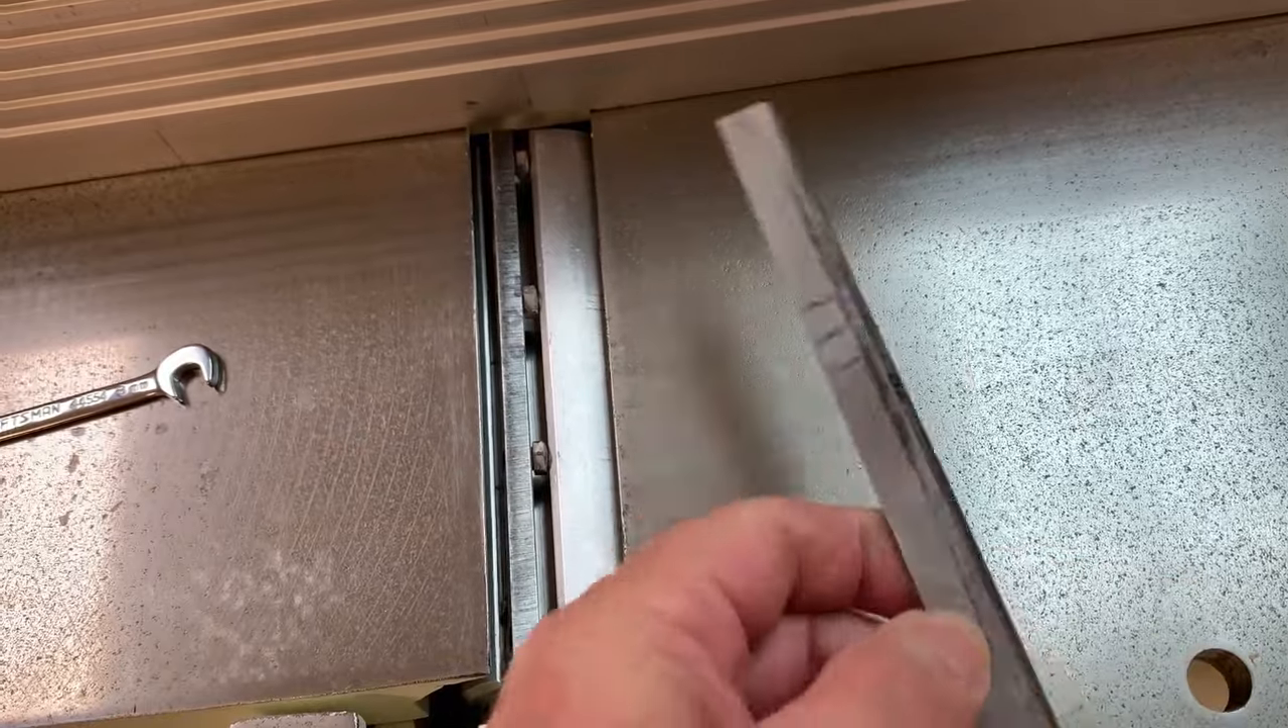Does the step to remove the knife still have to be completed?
No.